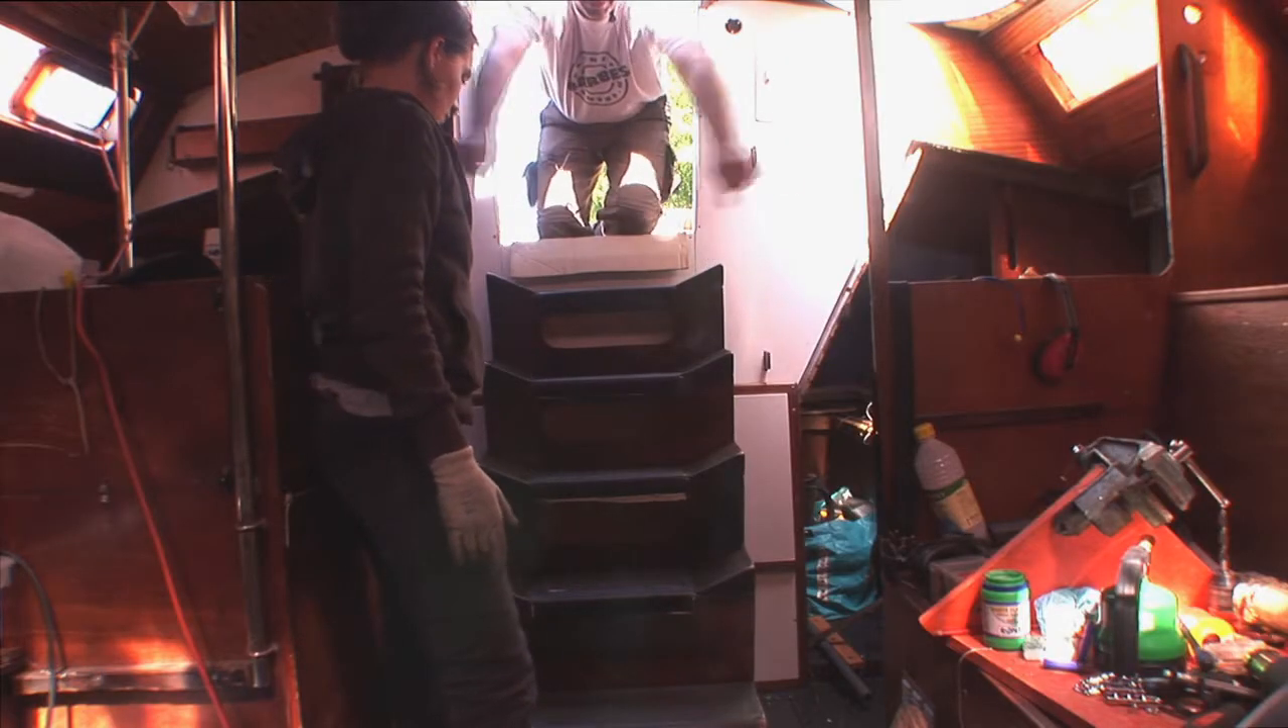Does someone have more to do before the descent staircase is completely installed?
No.